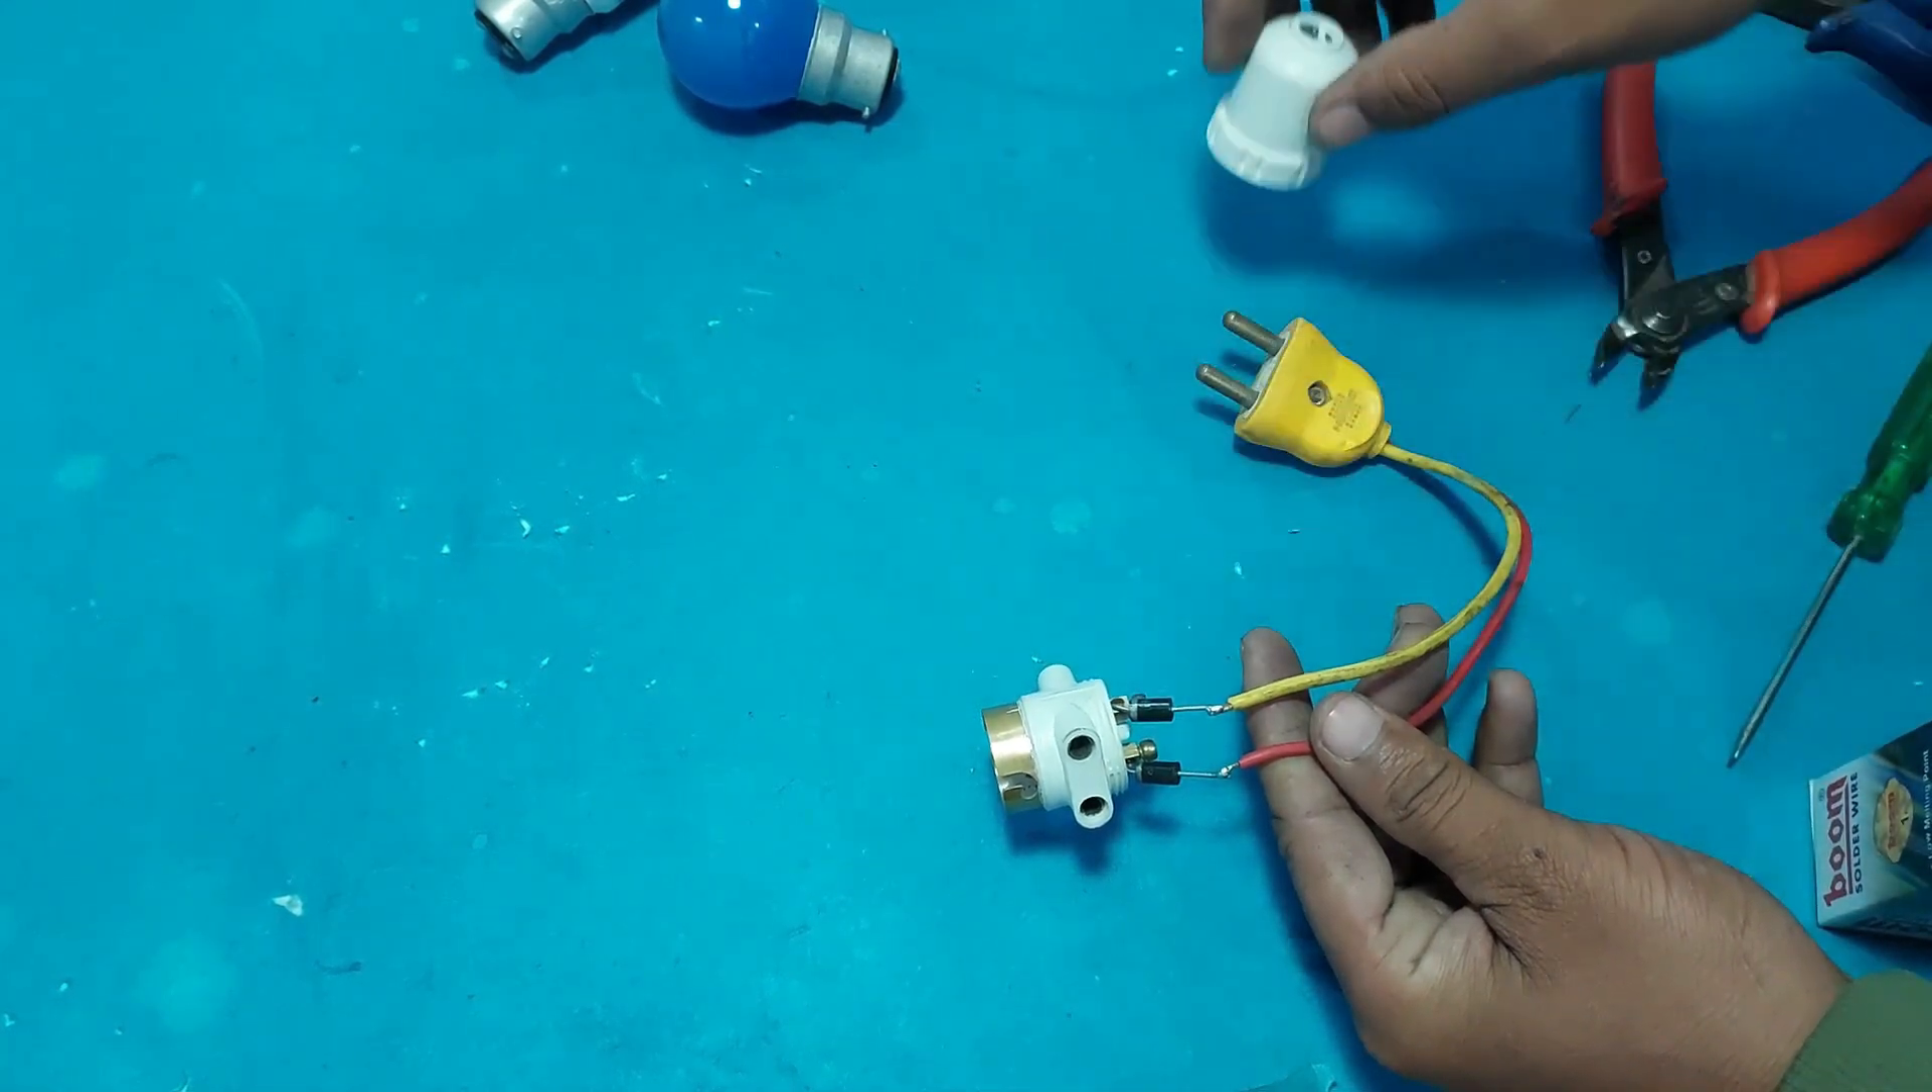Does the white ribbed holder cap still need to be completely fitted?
Yes.